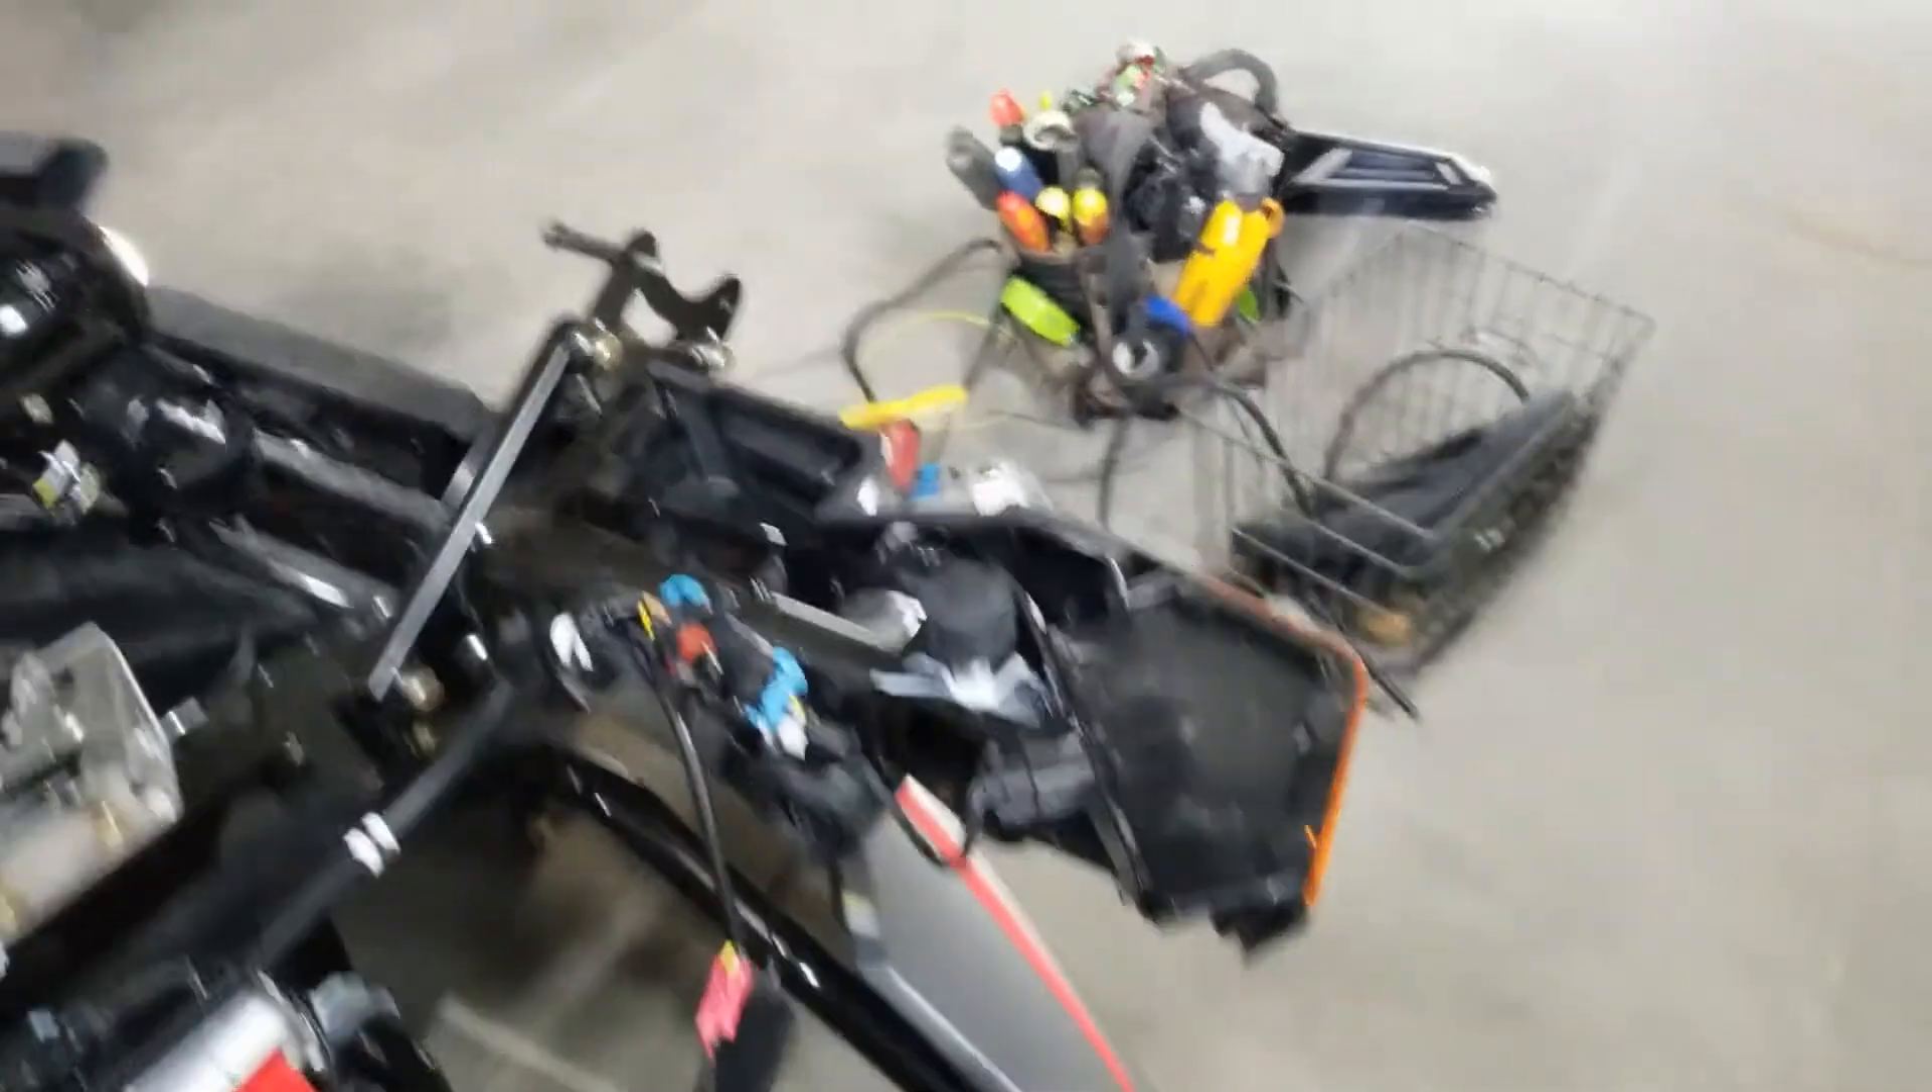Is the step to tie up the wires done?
No.